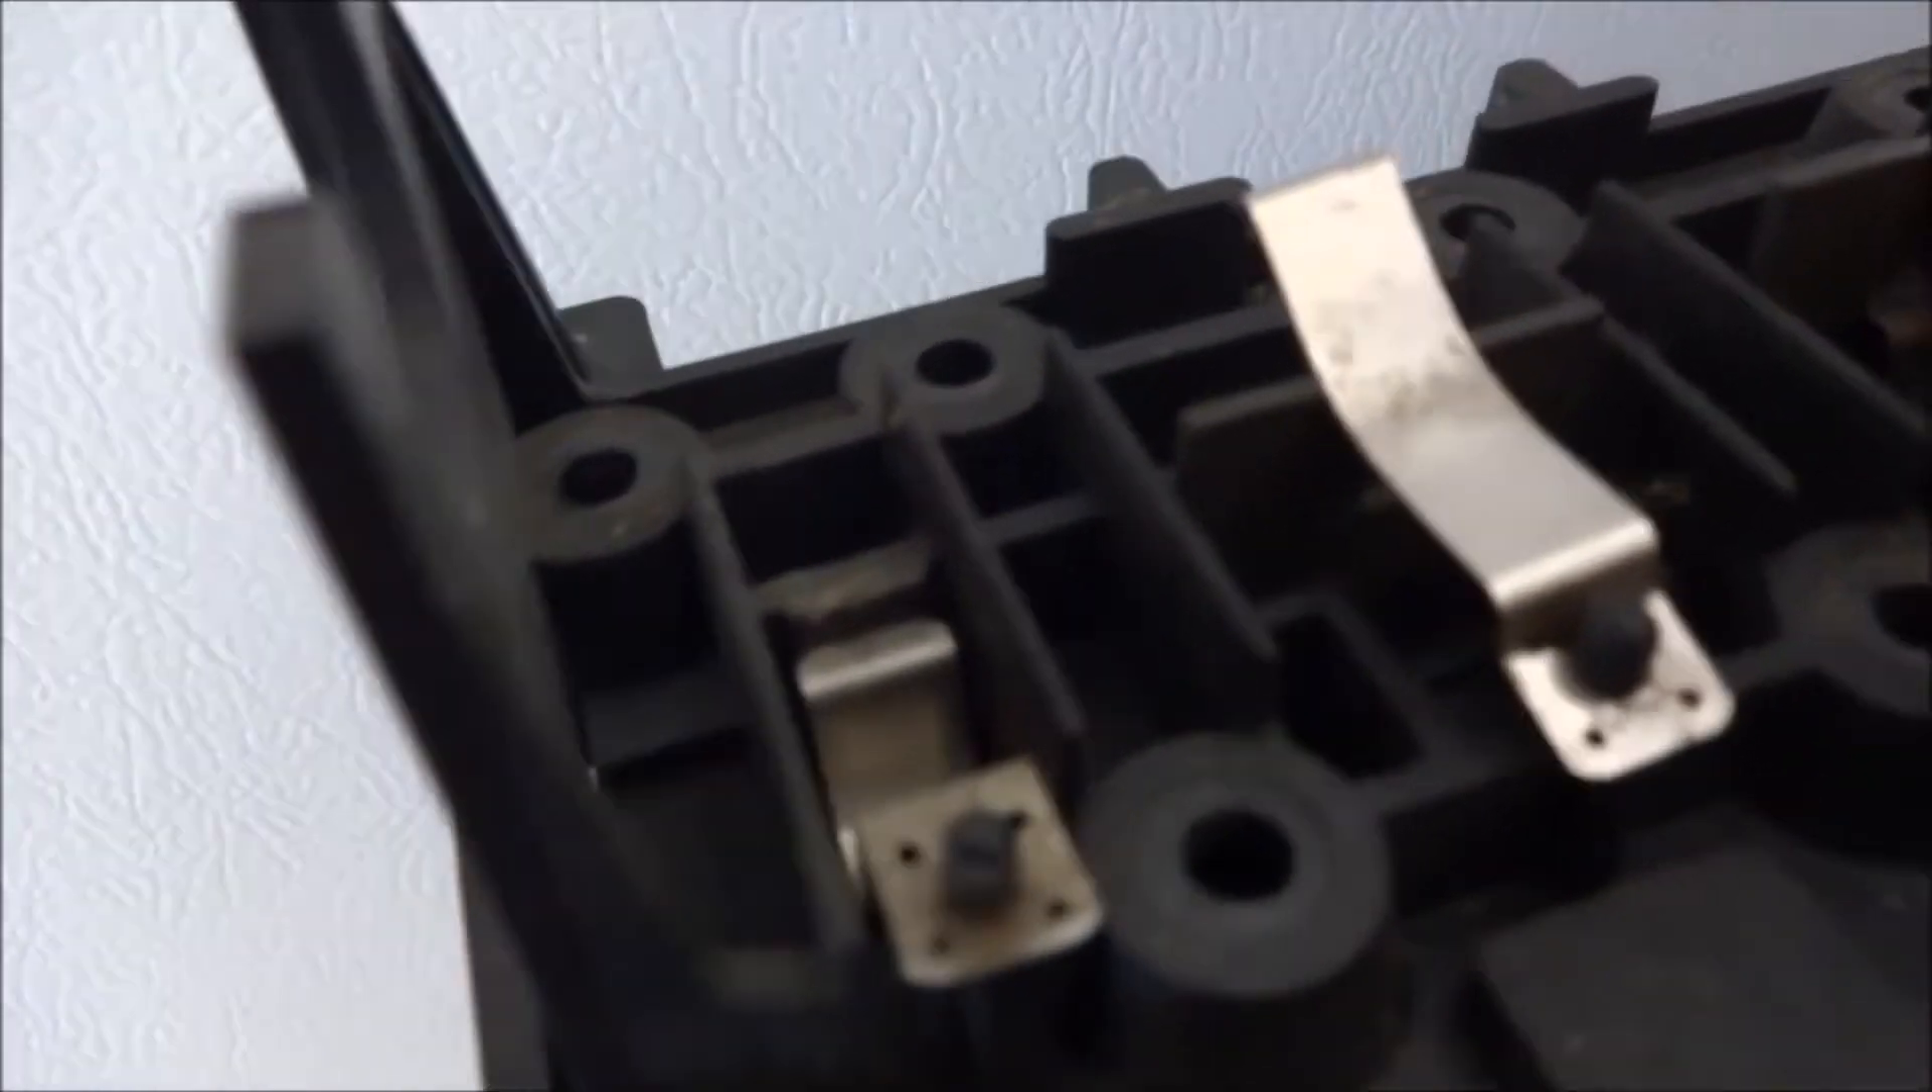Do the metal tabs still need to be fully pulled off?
Yes.